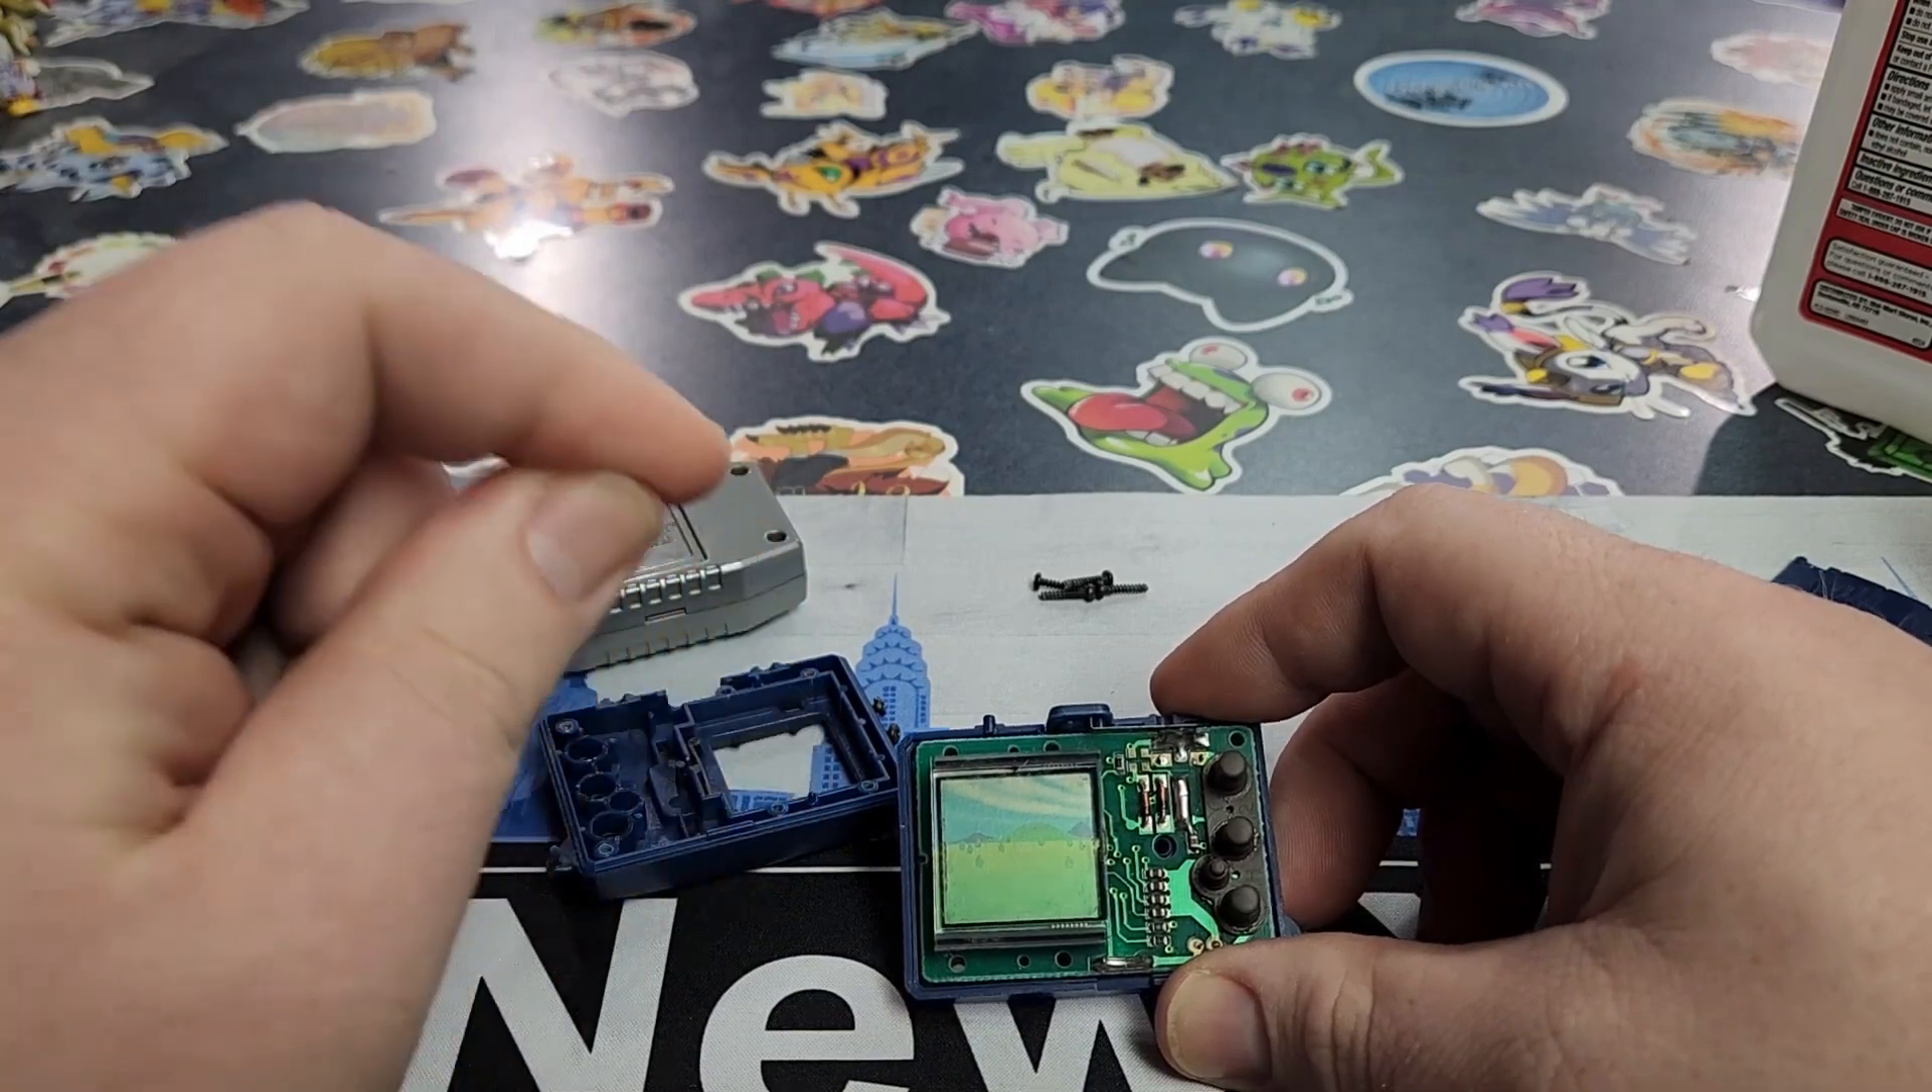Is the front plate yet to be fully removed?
No.